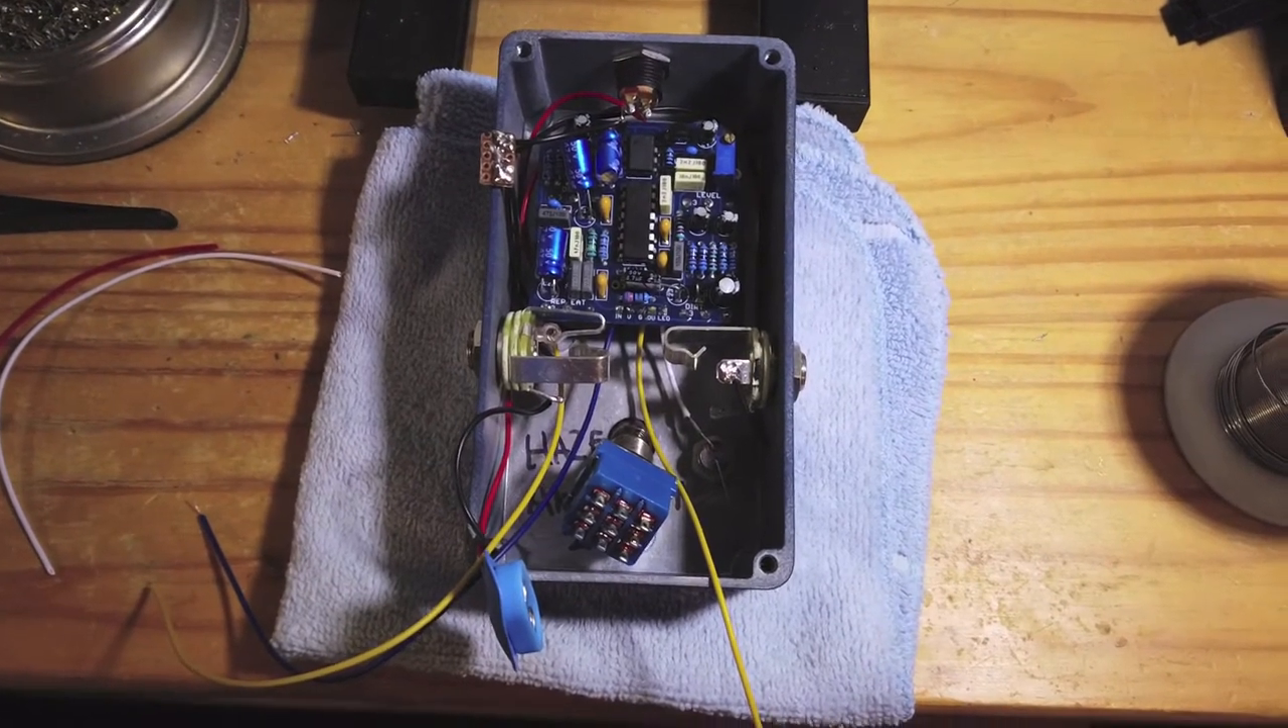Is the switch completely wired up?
No.